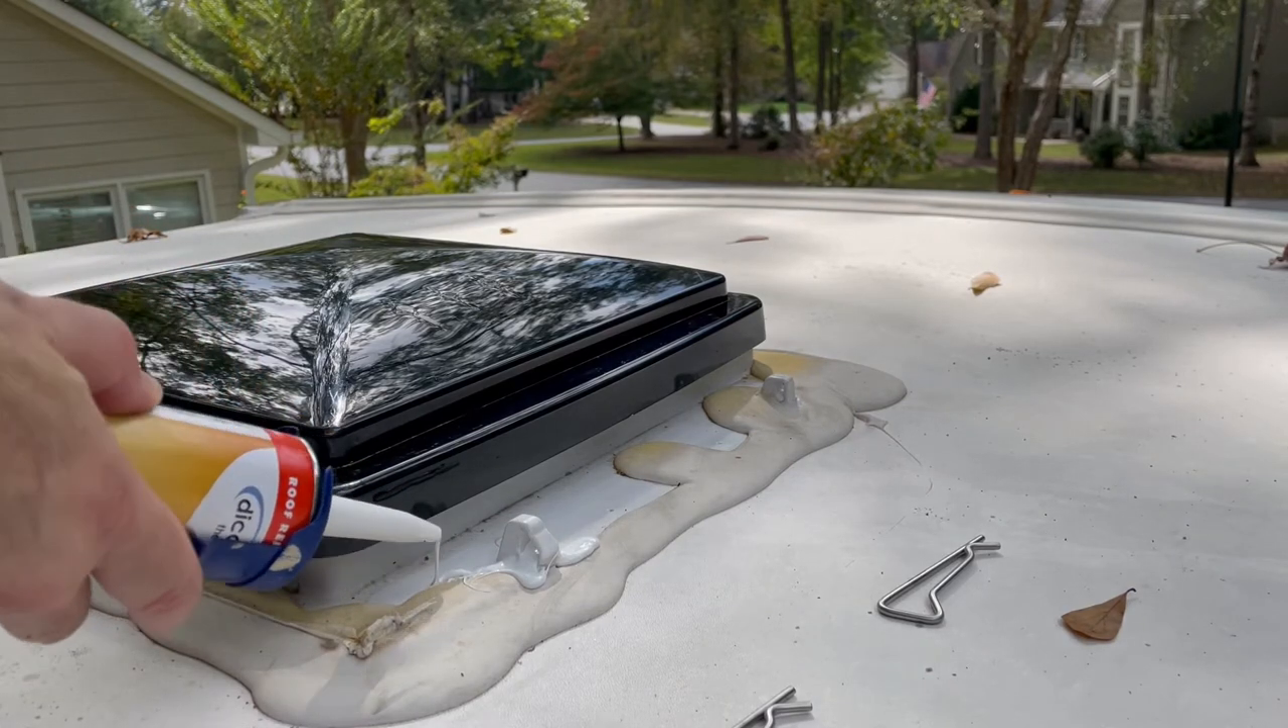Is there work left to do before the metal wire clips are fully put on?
Yes.